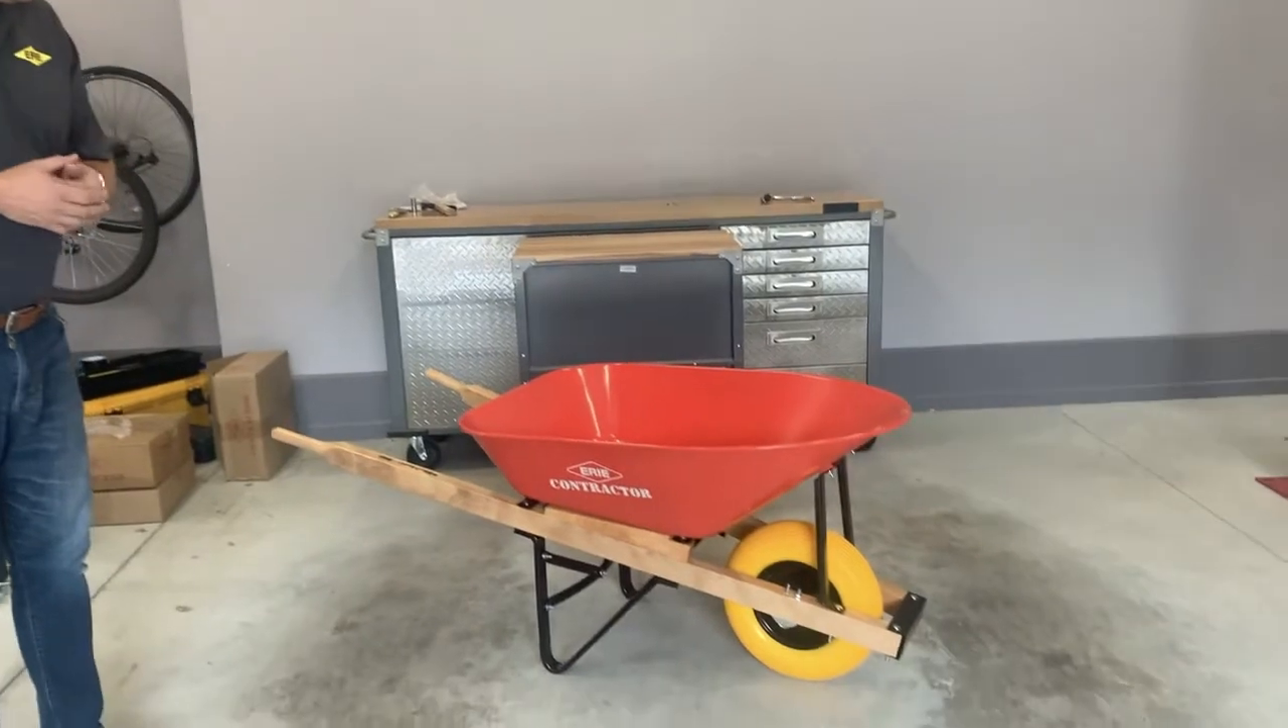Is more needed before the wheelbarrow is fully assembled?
No.